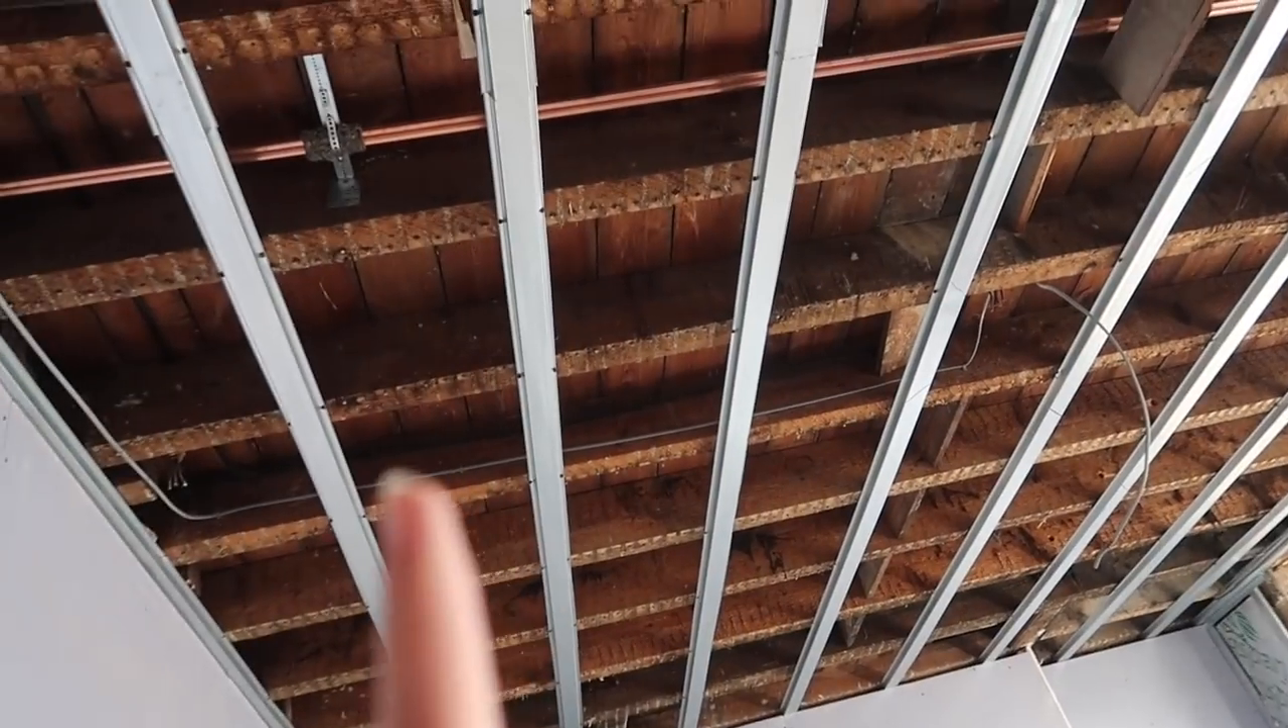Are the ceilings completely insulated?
No.